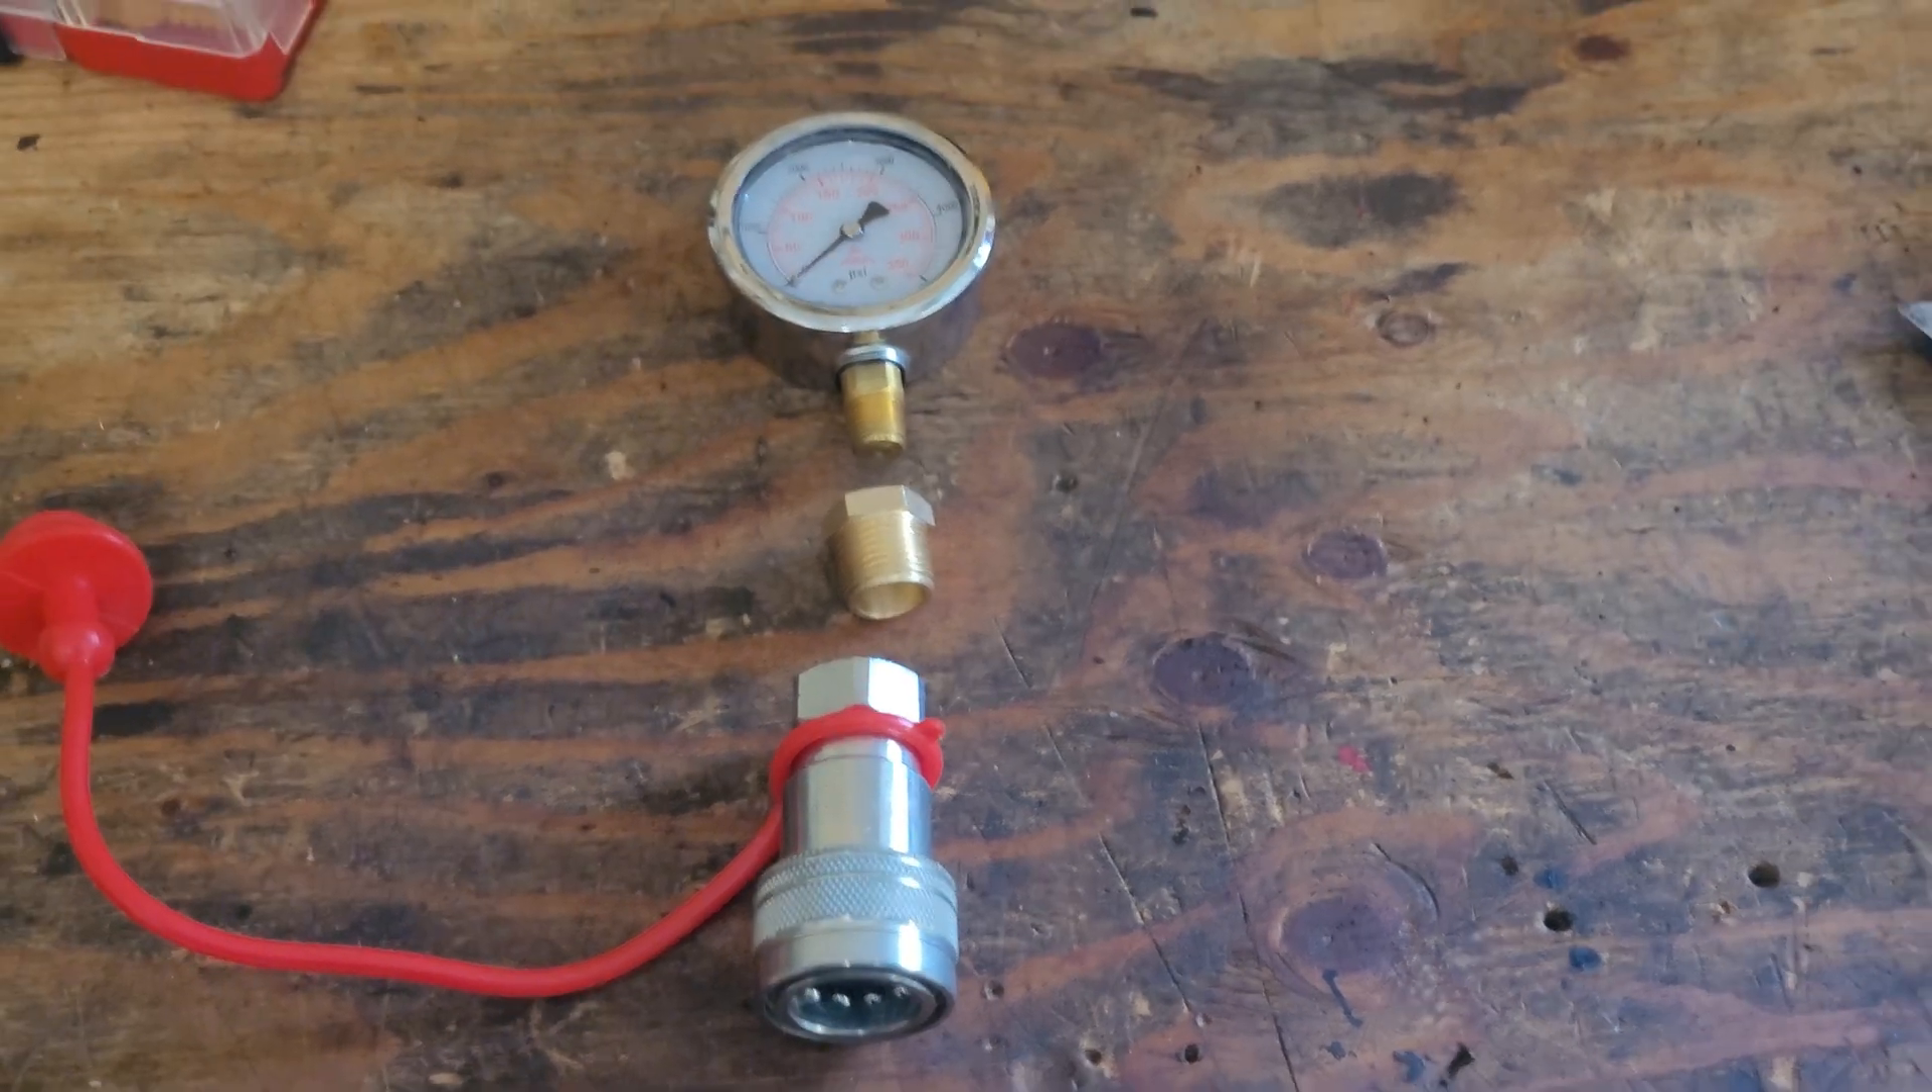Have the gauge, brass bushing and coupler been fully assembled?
No.